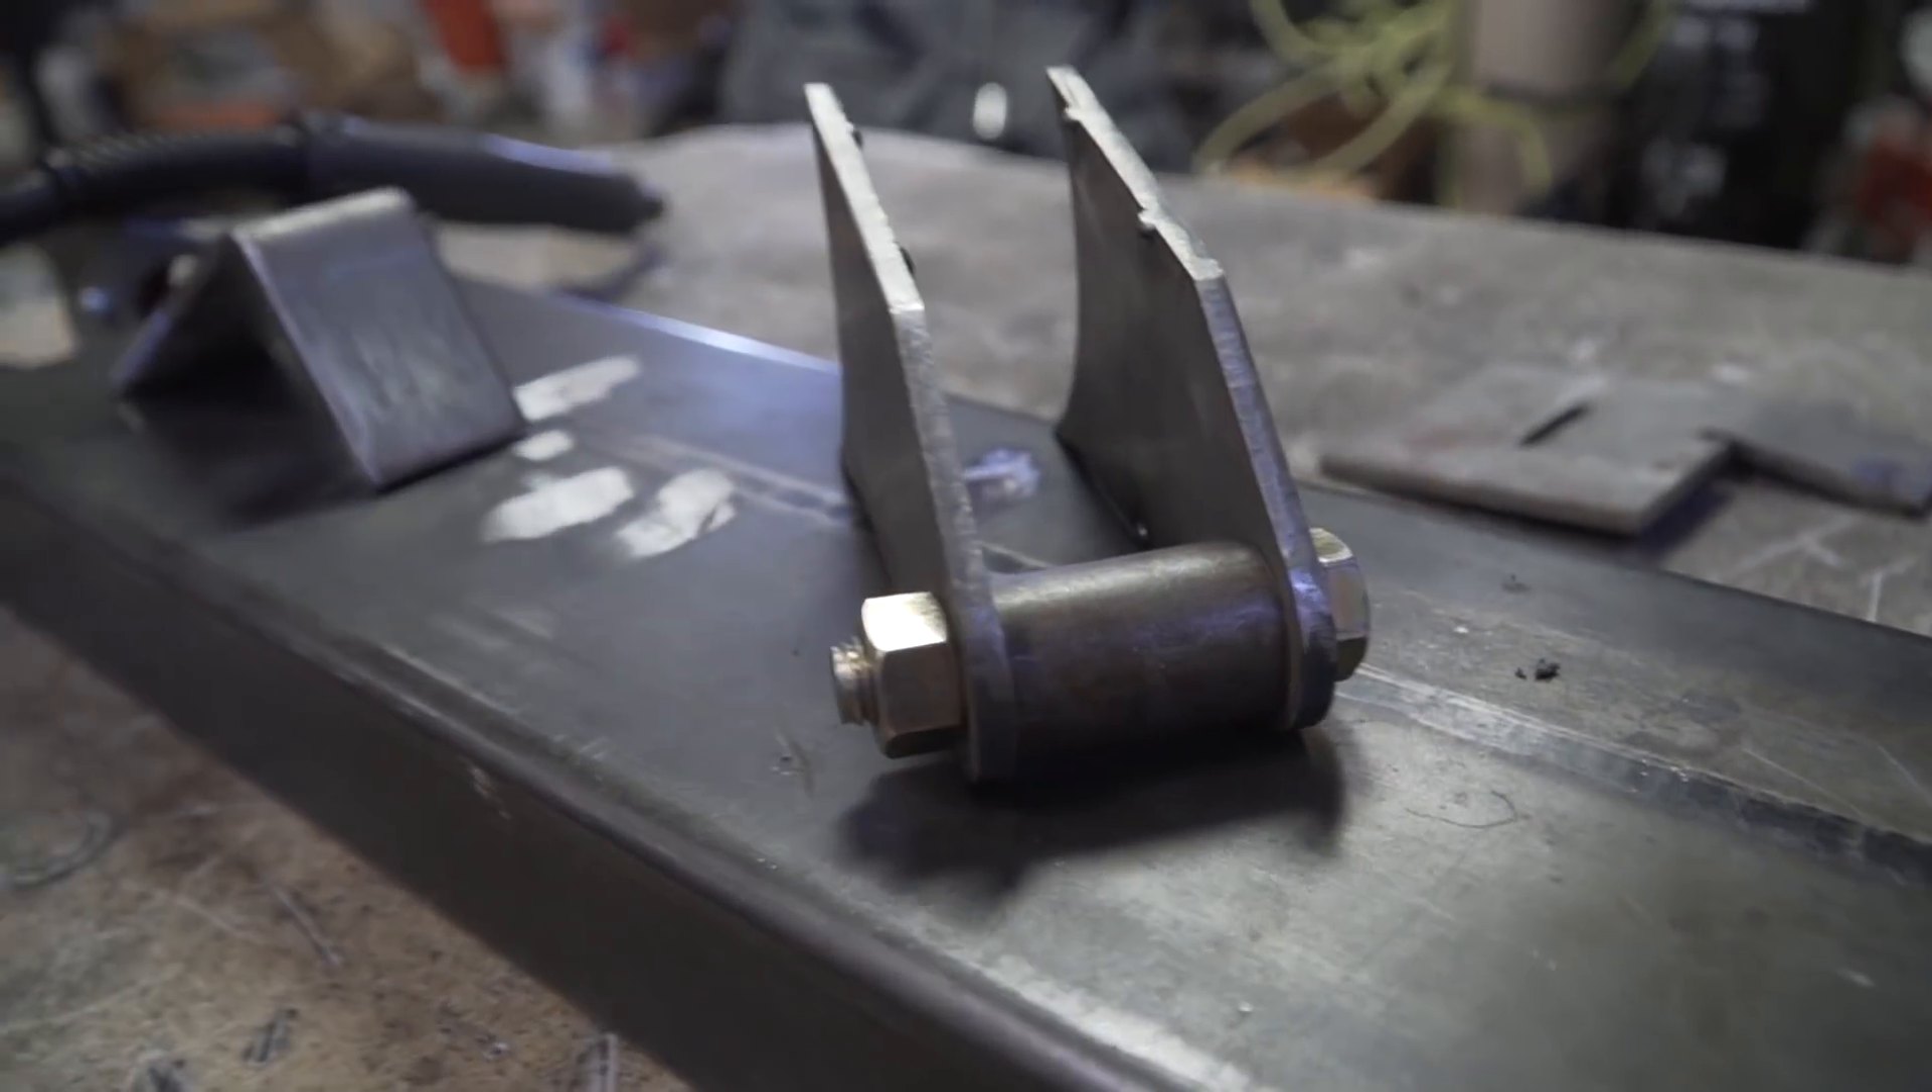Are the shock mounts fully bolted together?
Yes.